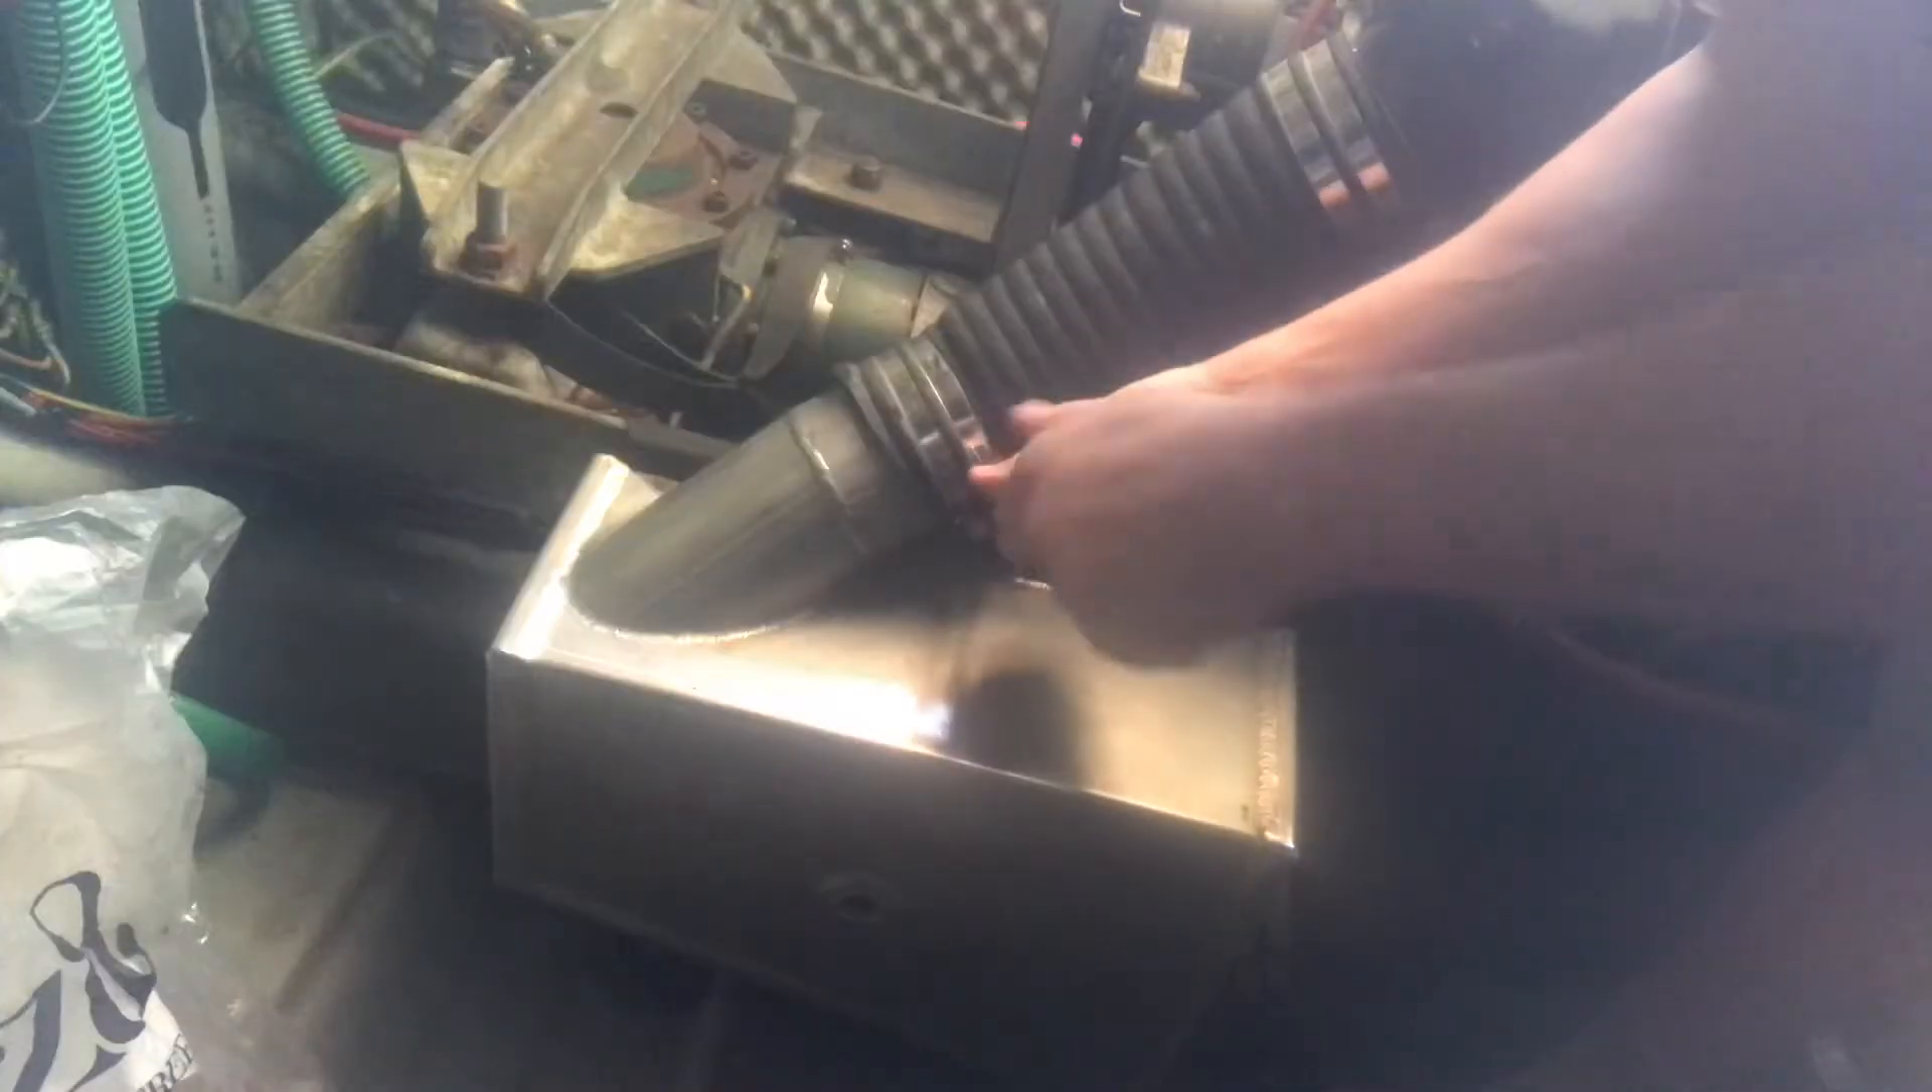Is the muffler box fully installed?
No.